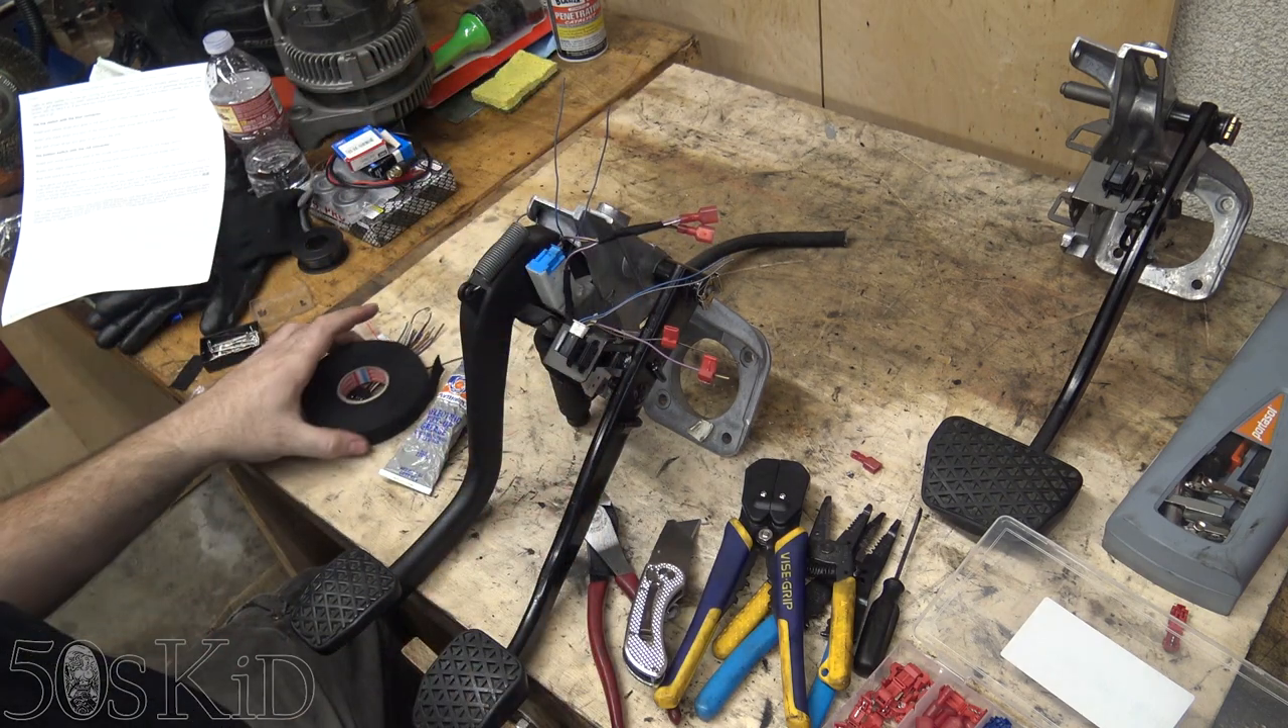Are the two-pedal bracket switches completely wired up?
No.